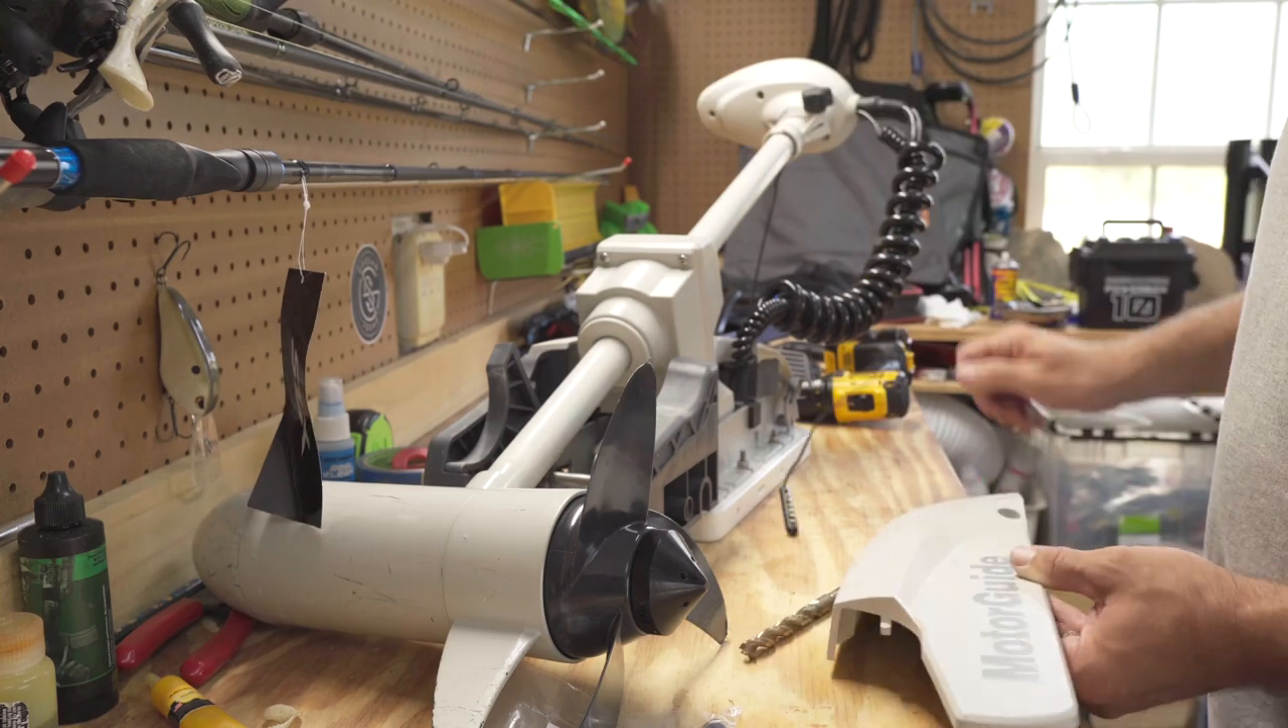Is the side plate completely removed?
Yes.